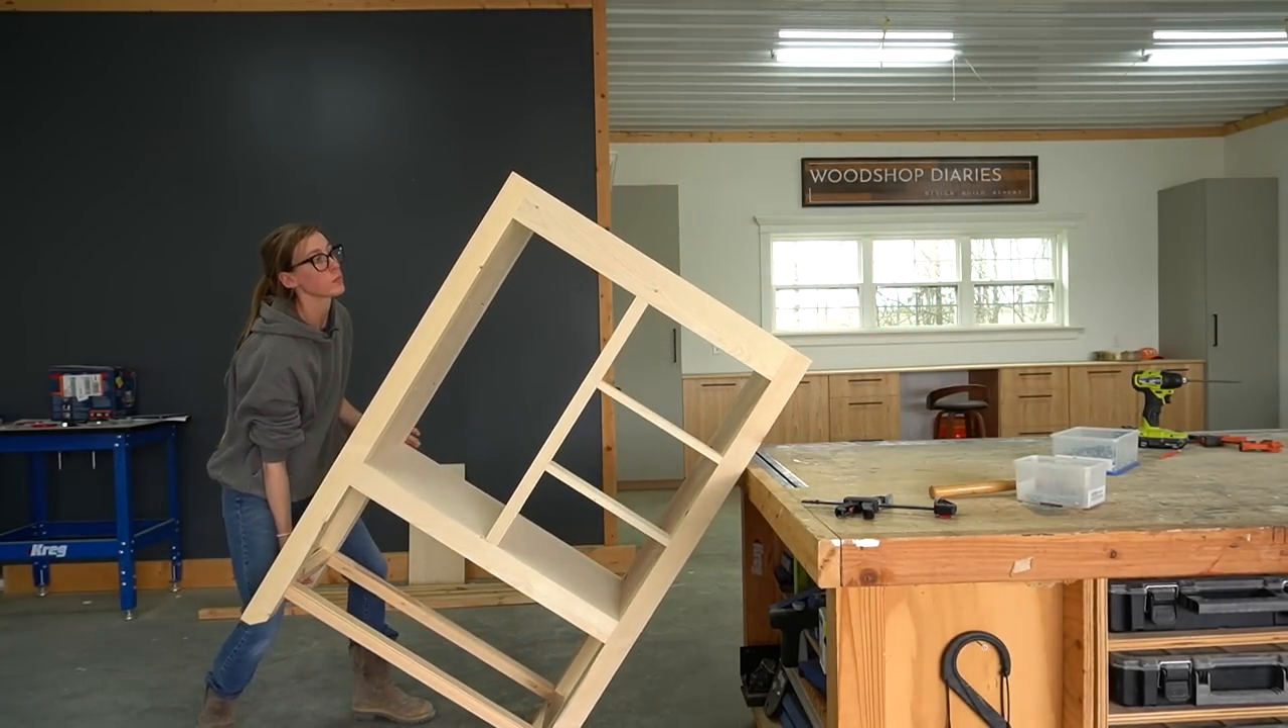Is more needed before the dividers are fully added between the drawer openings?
No.